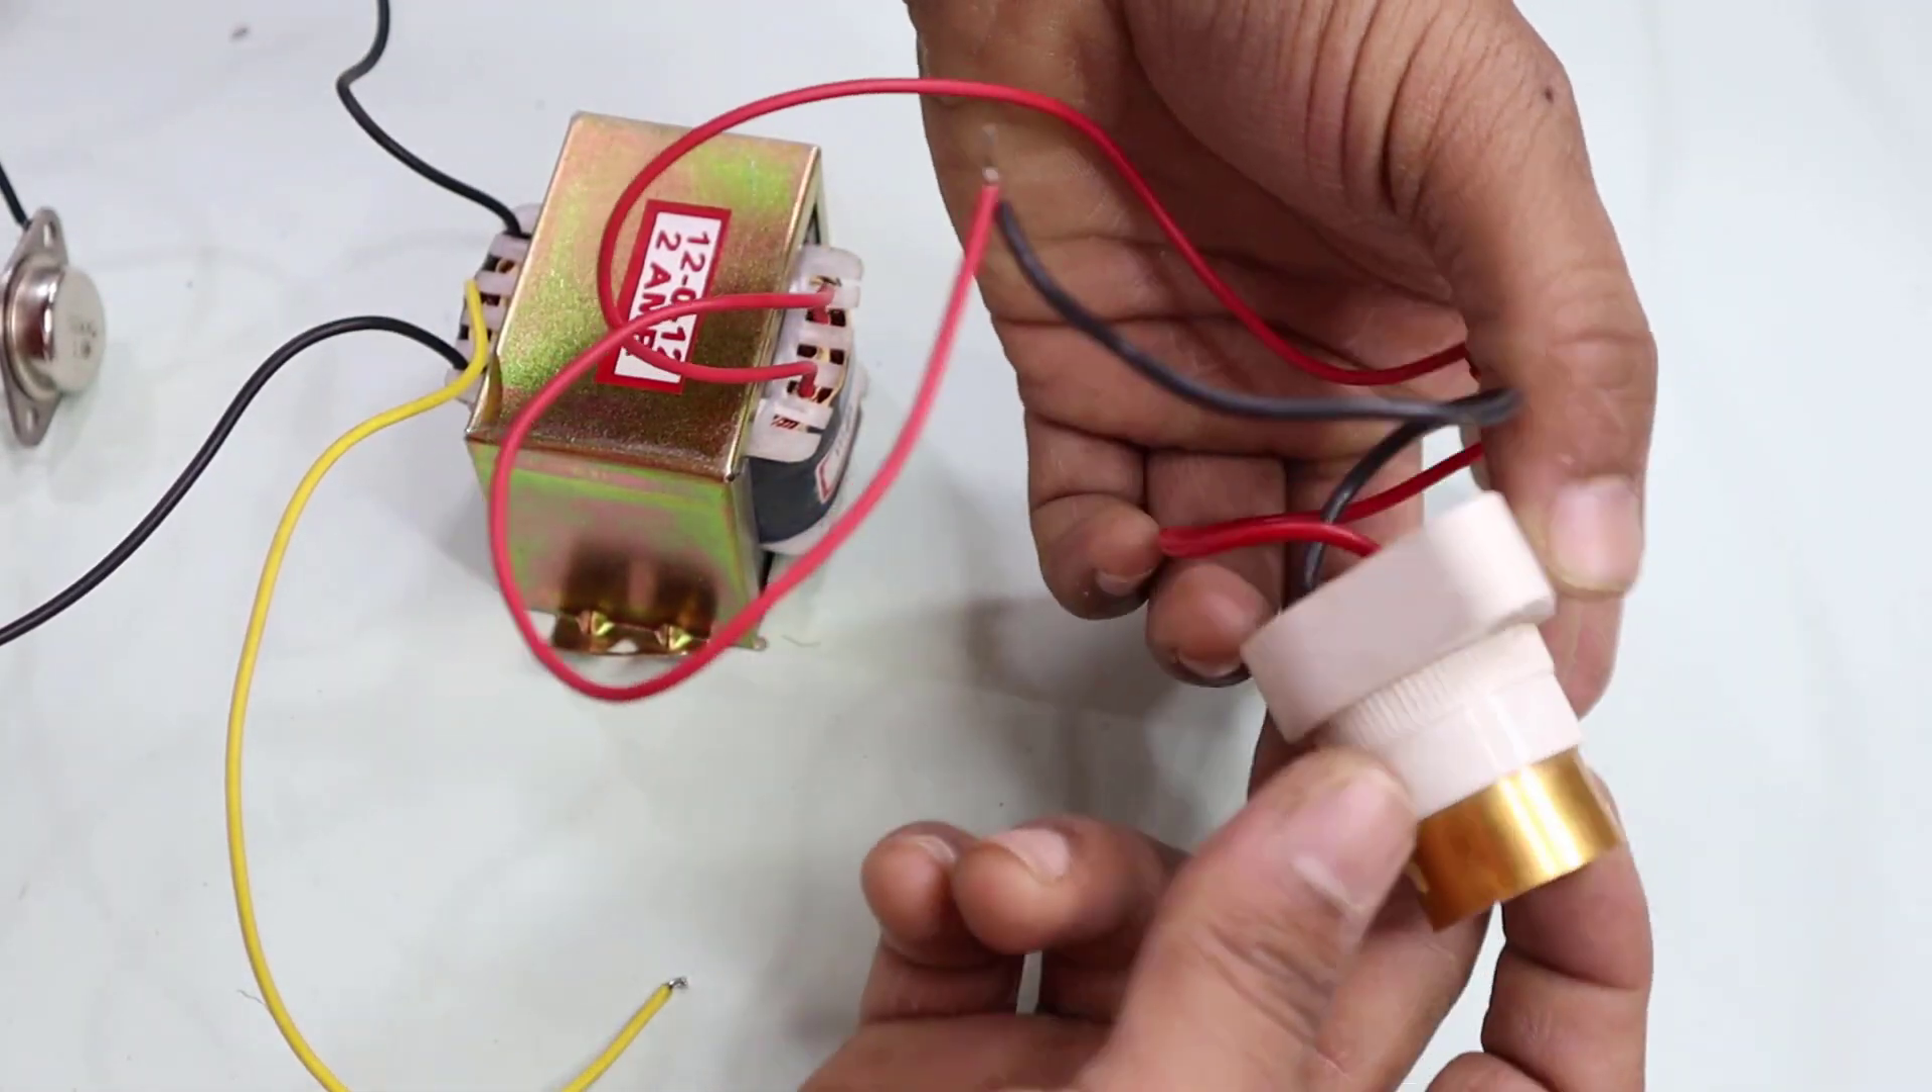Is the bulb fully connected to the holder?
No.